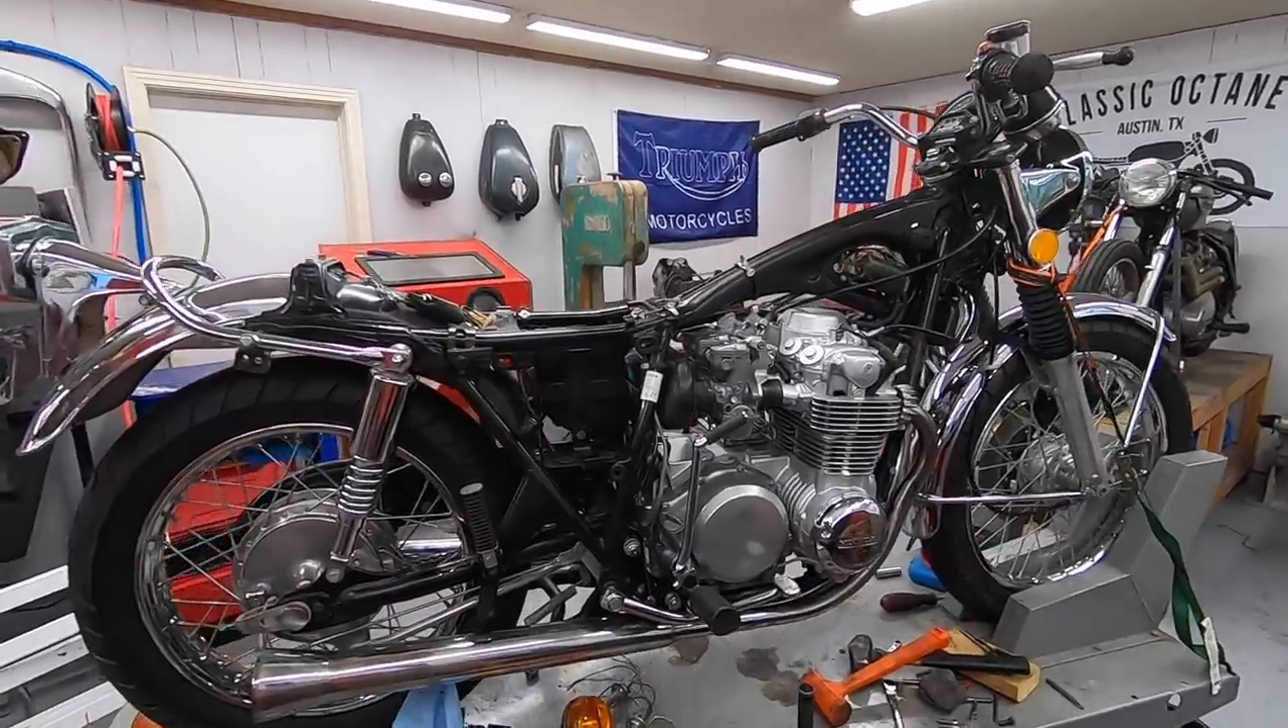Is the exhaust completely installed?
Yes.